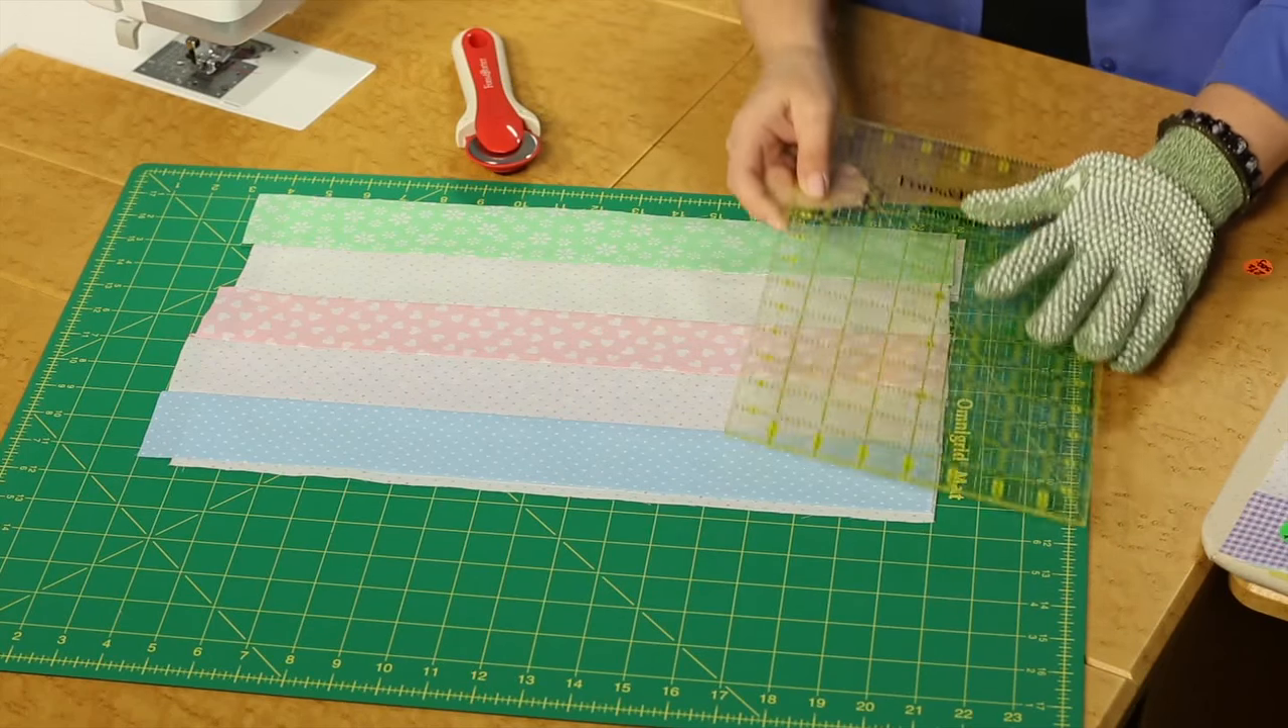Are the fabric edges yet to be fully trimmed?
Yes.